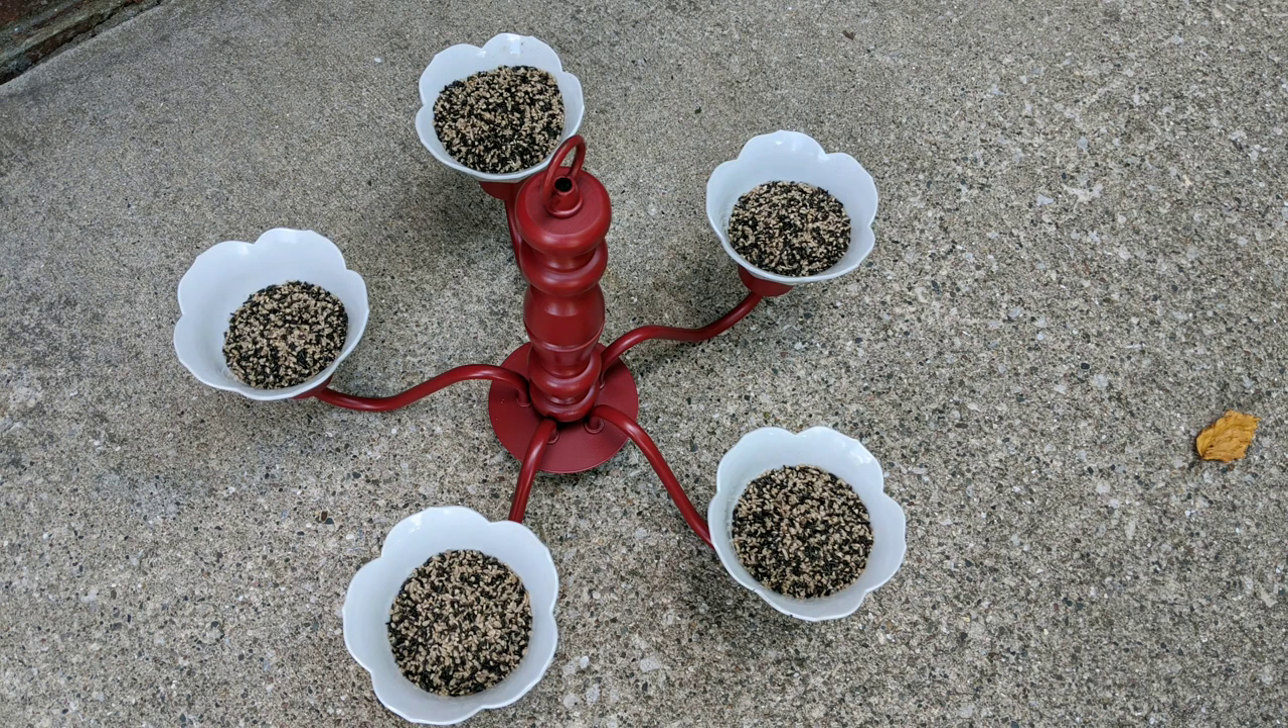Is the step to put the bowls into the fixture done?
Yes.